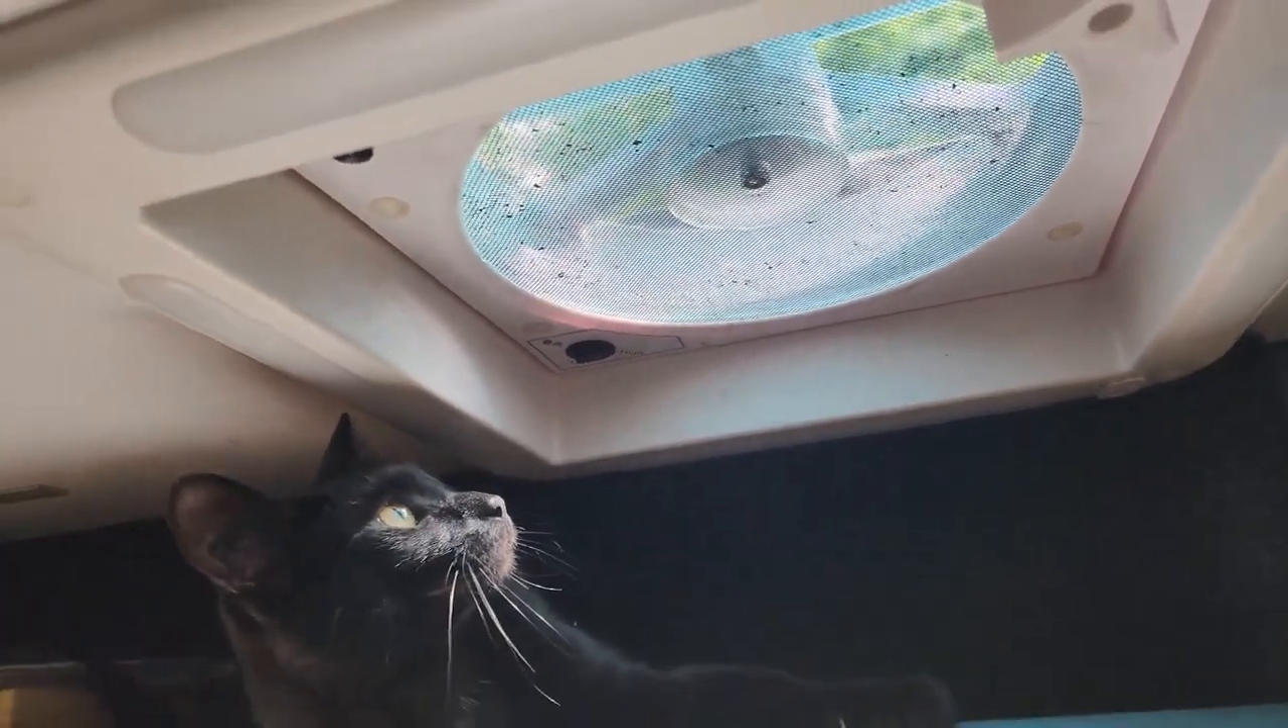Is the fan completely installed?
Yes.